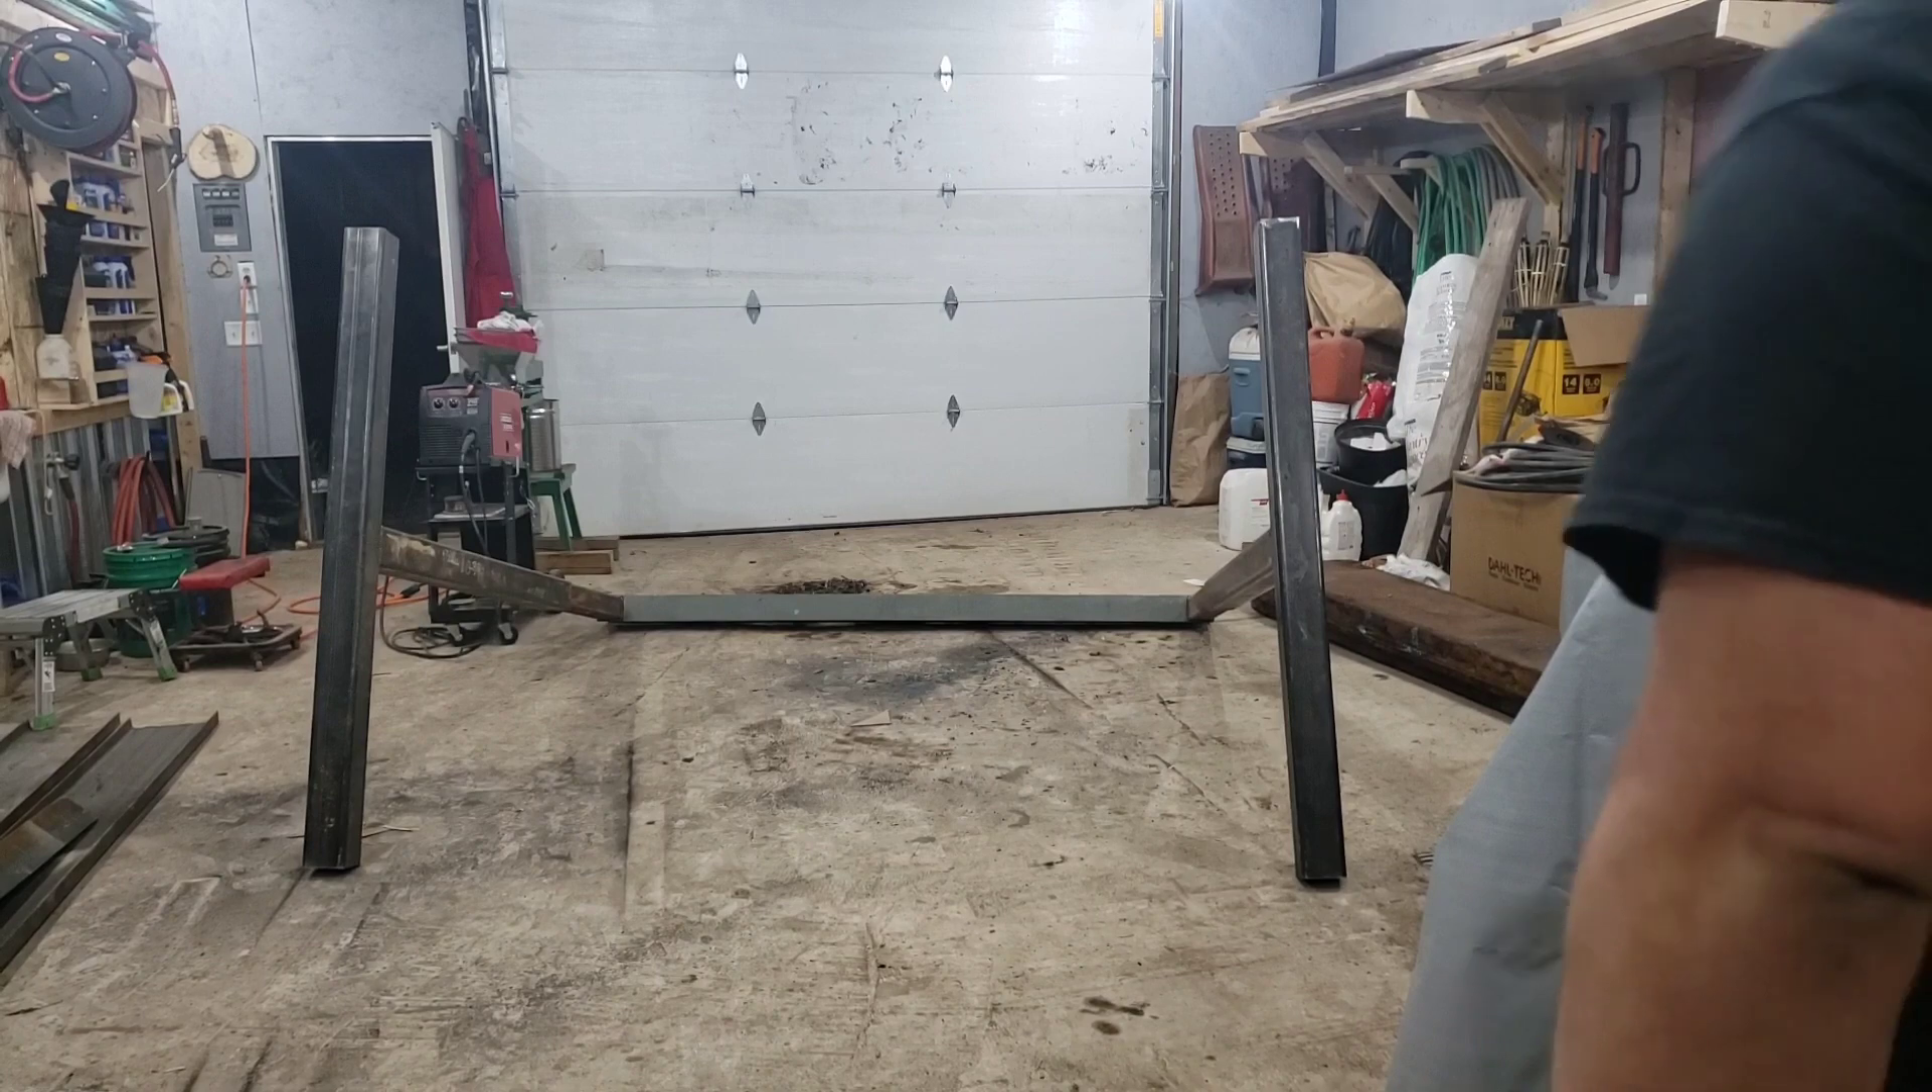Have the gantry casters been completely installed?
No.